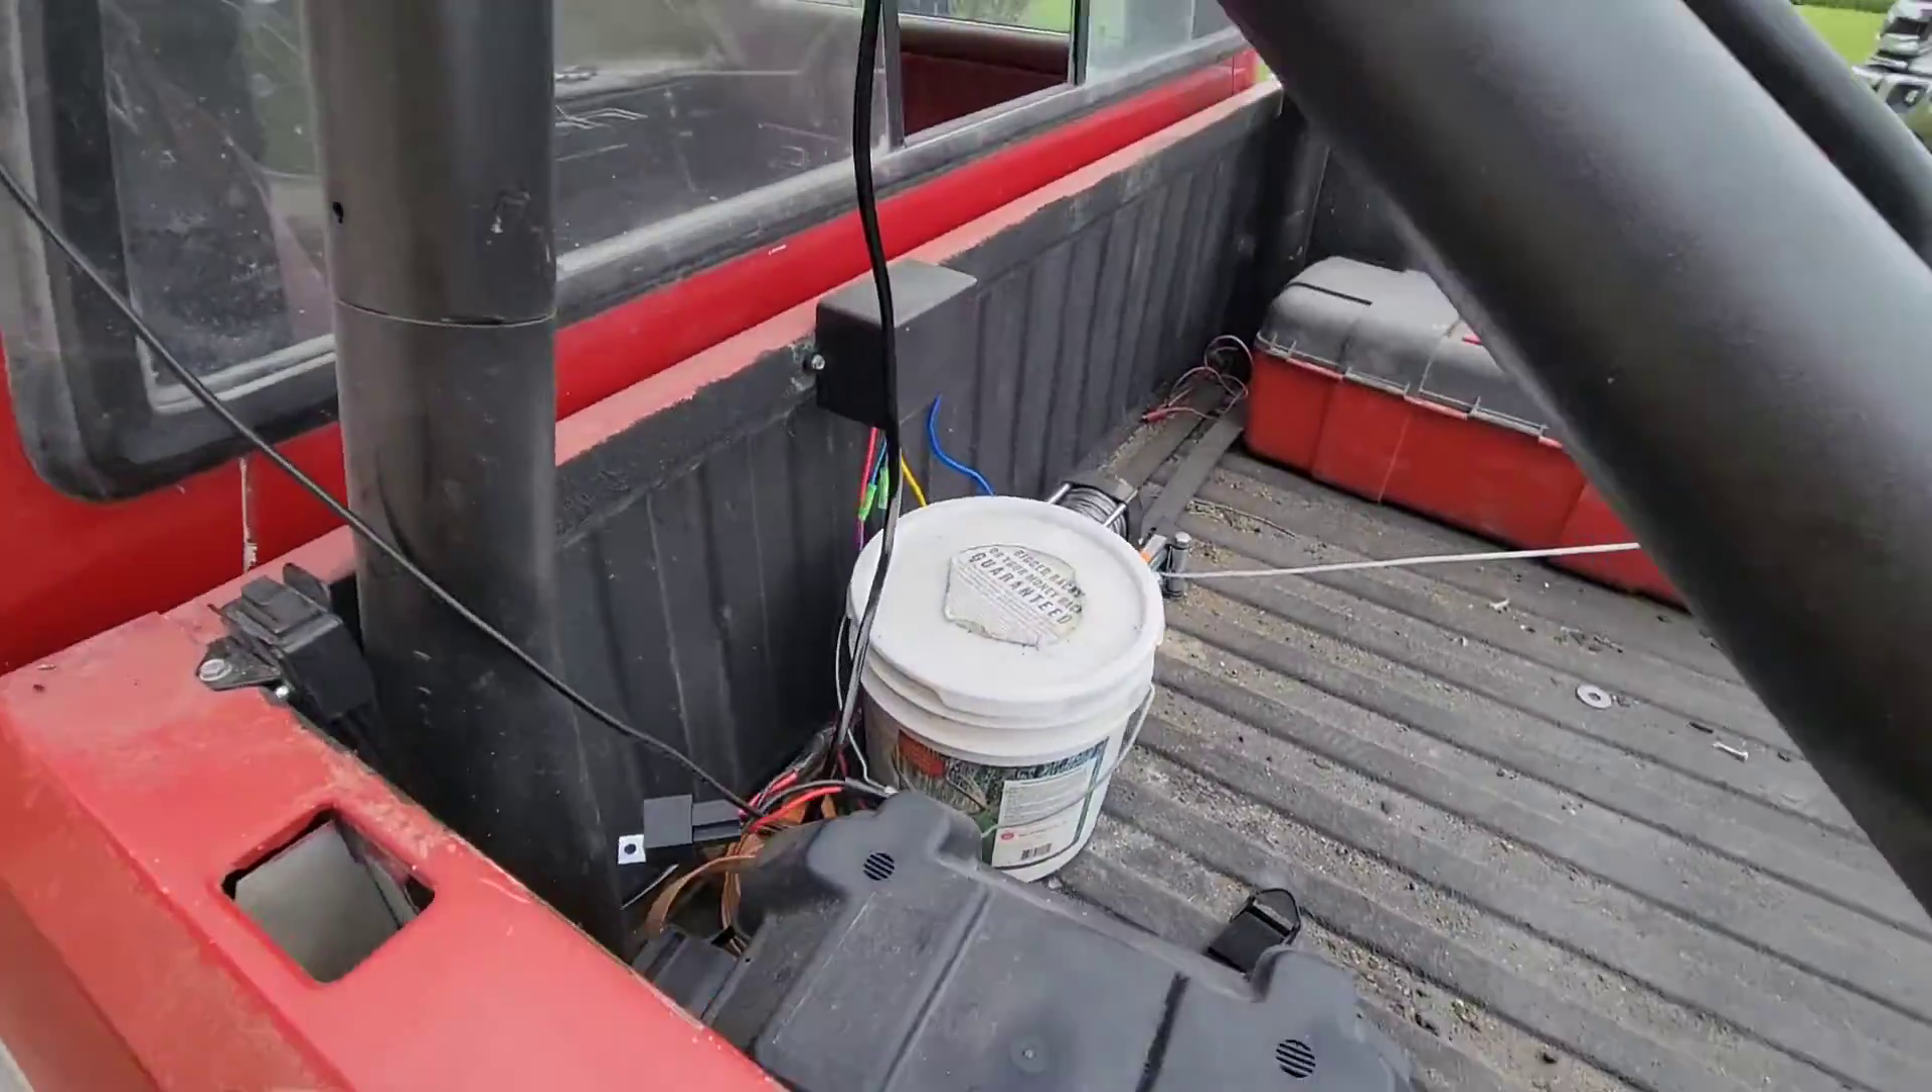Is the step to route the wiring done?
No.